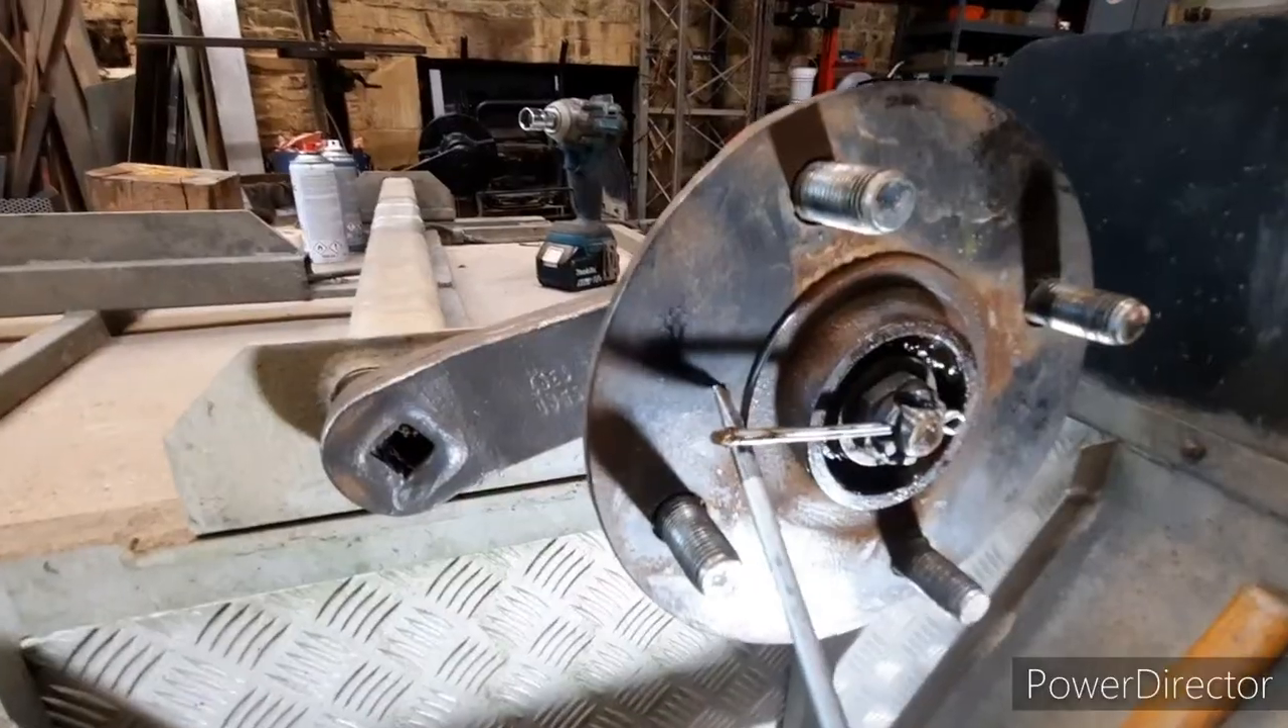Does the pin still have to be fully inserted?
No.